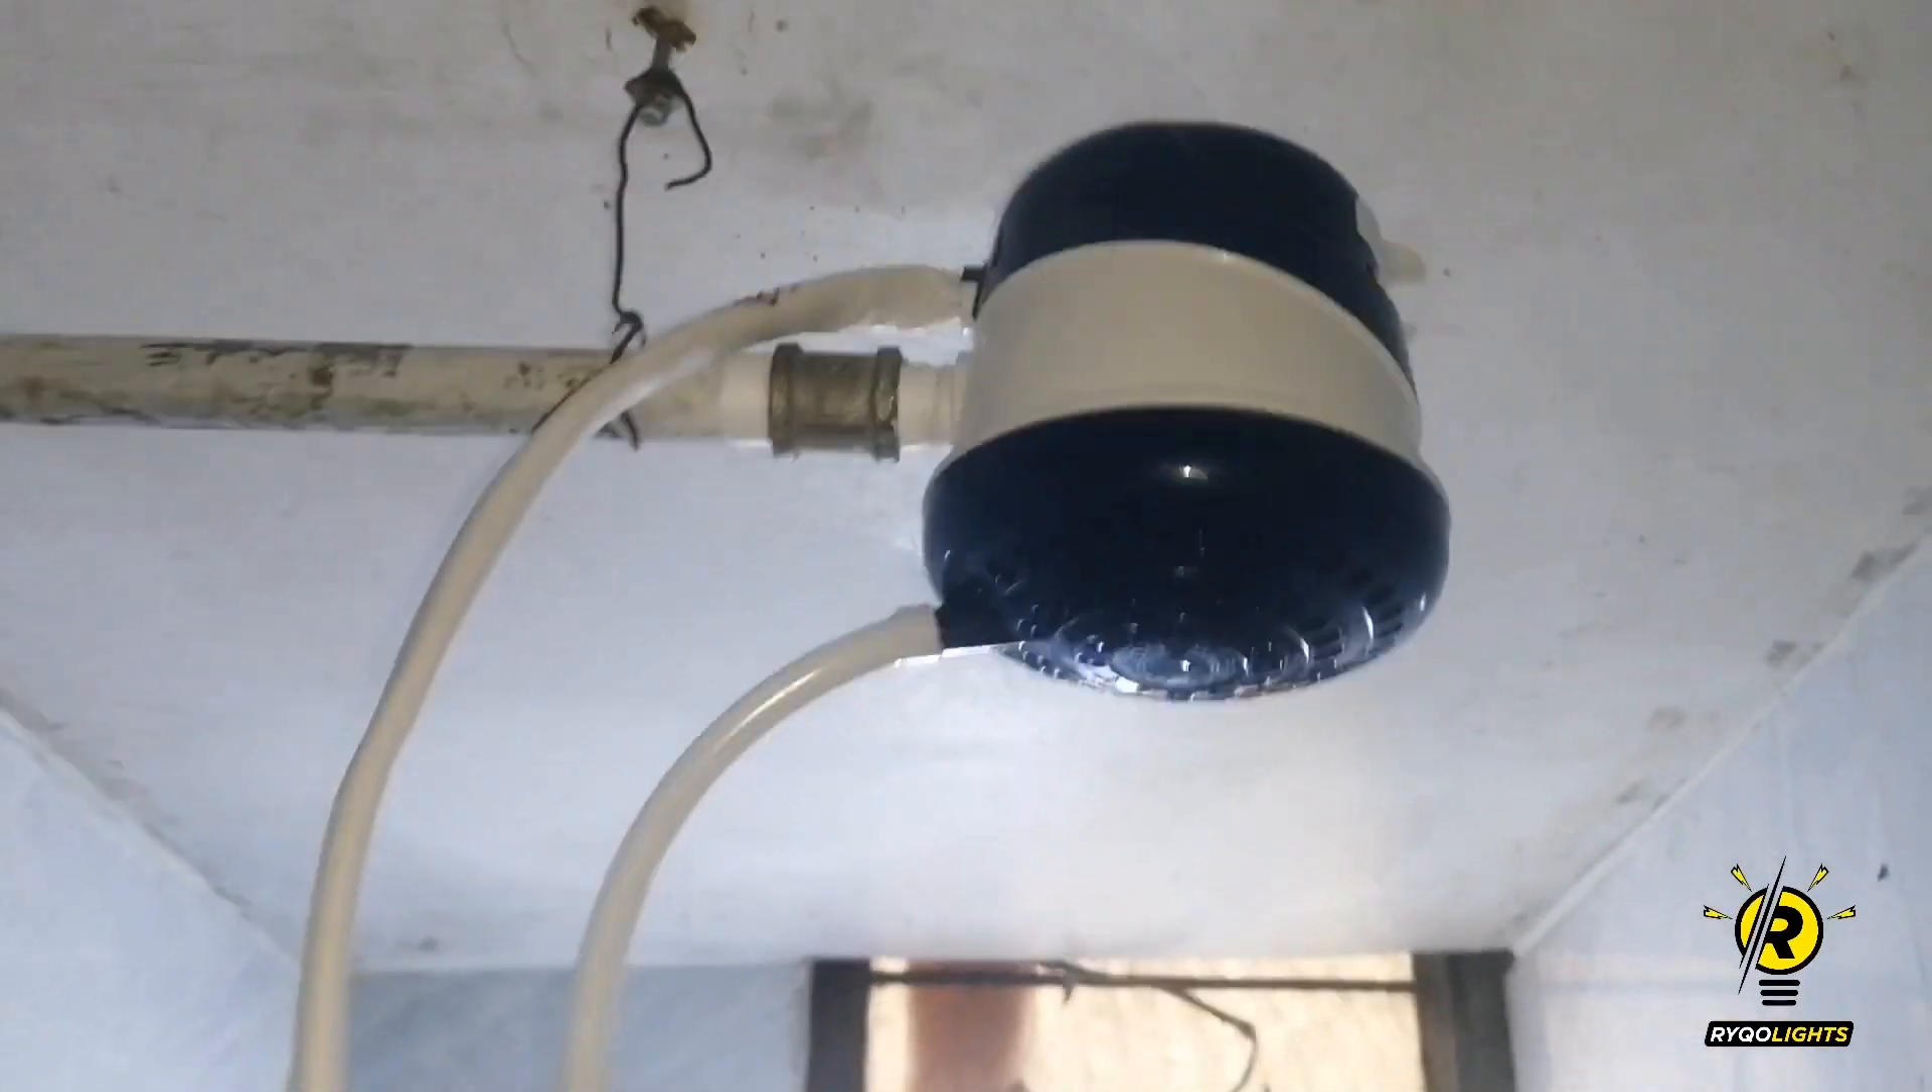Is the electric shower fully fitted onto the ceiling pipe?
Yes.